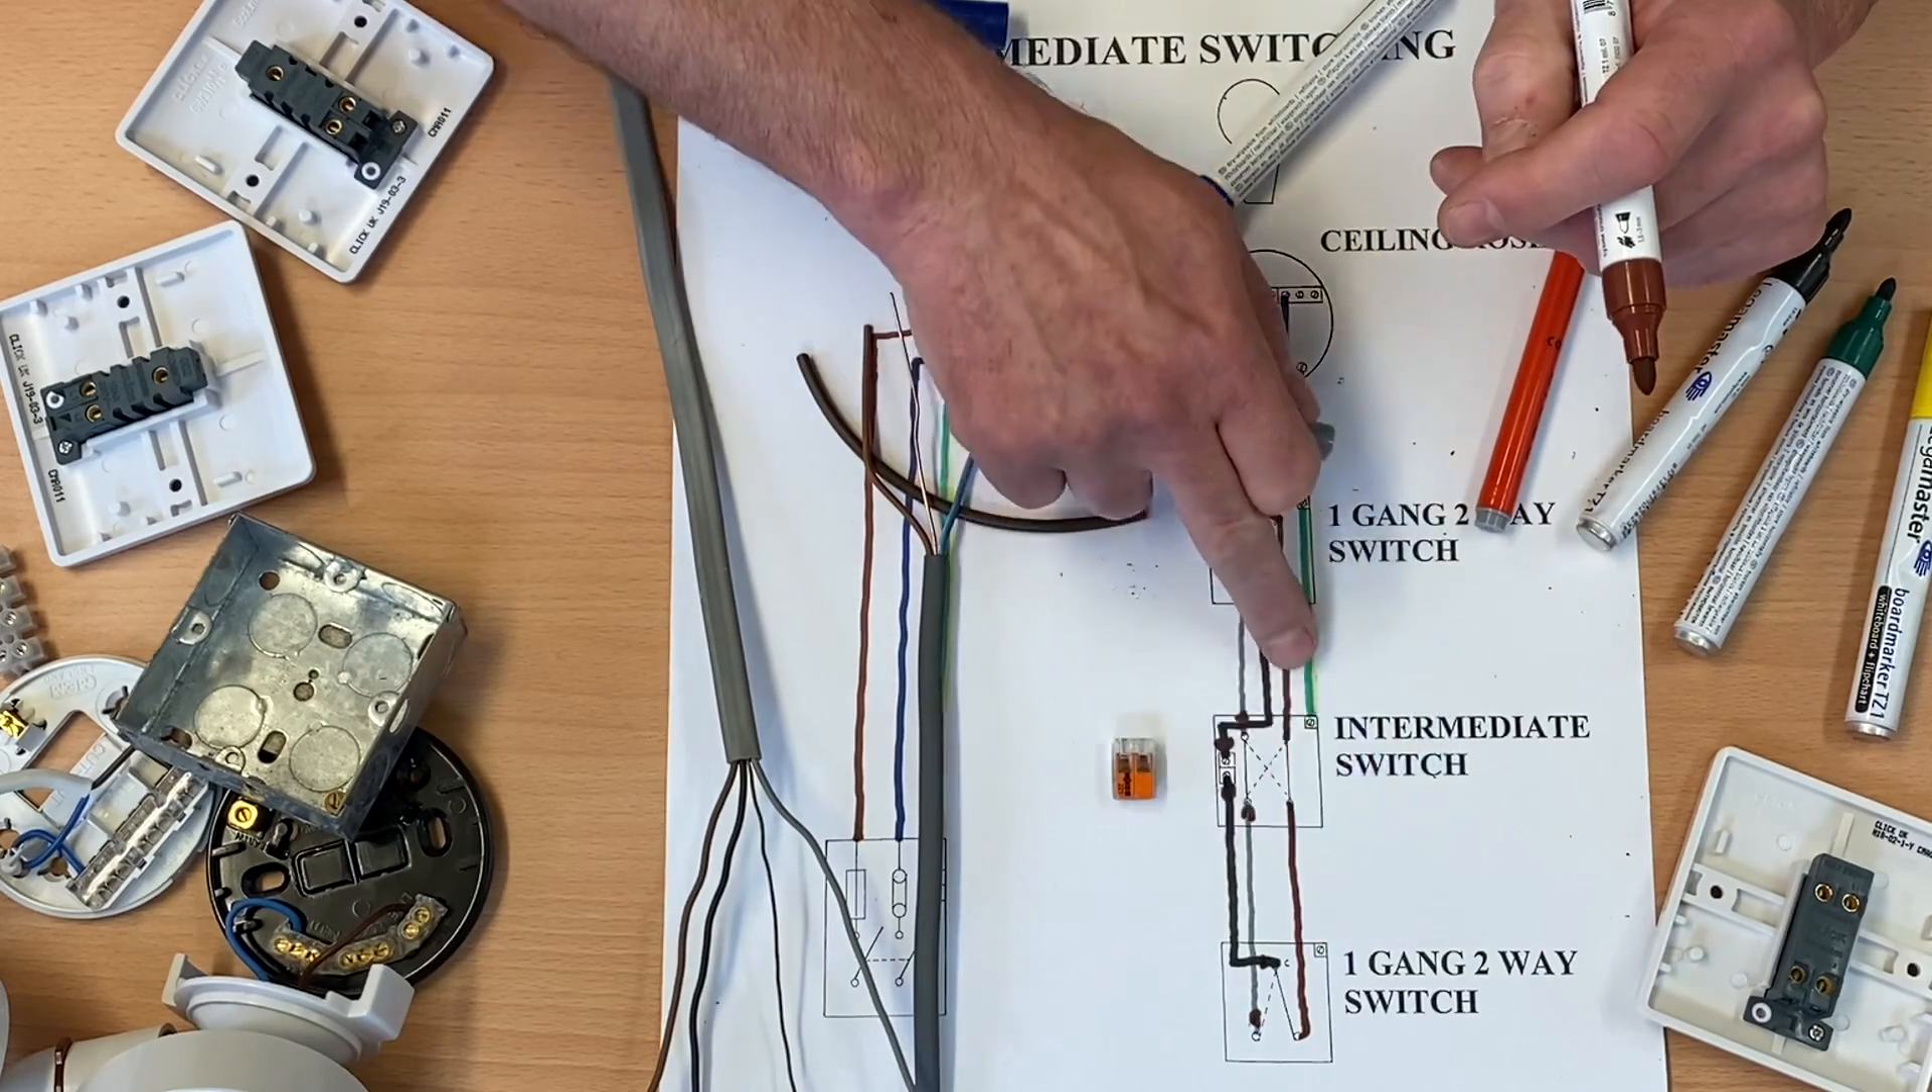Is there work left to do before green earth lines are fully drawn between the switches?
Yes.